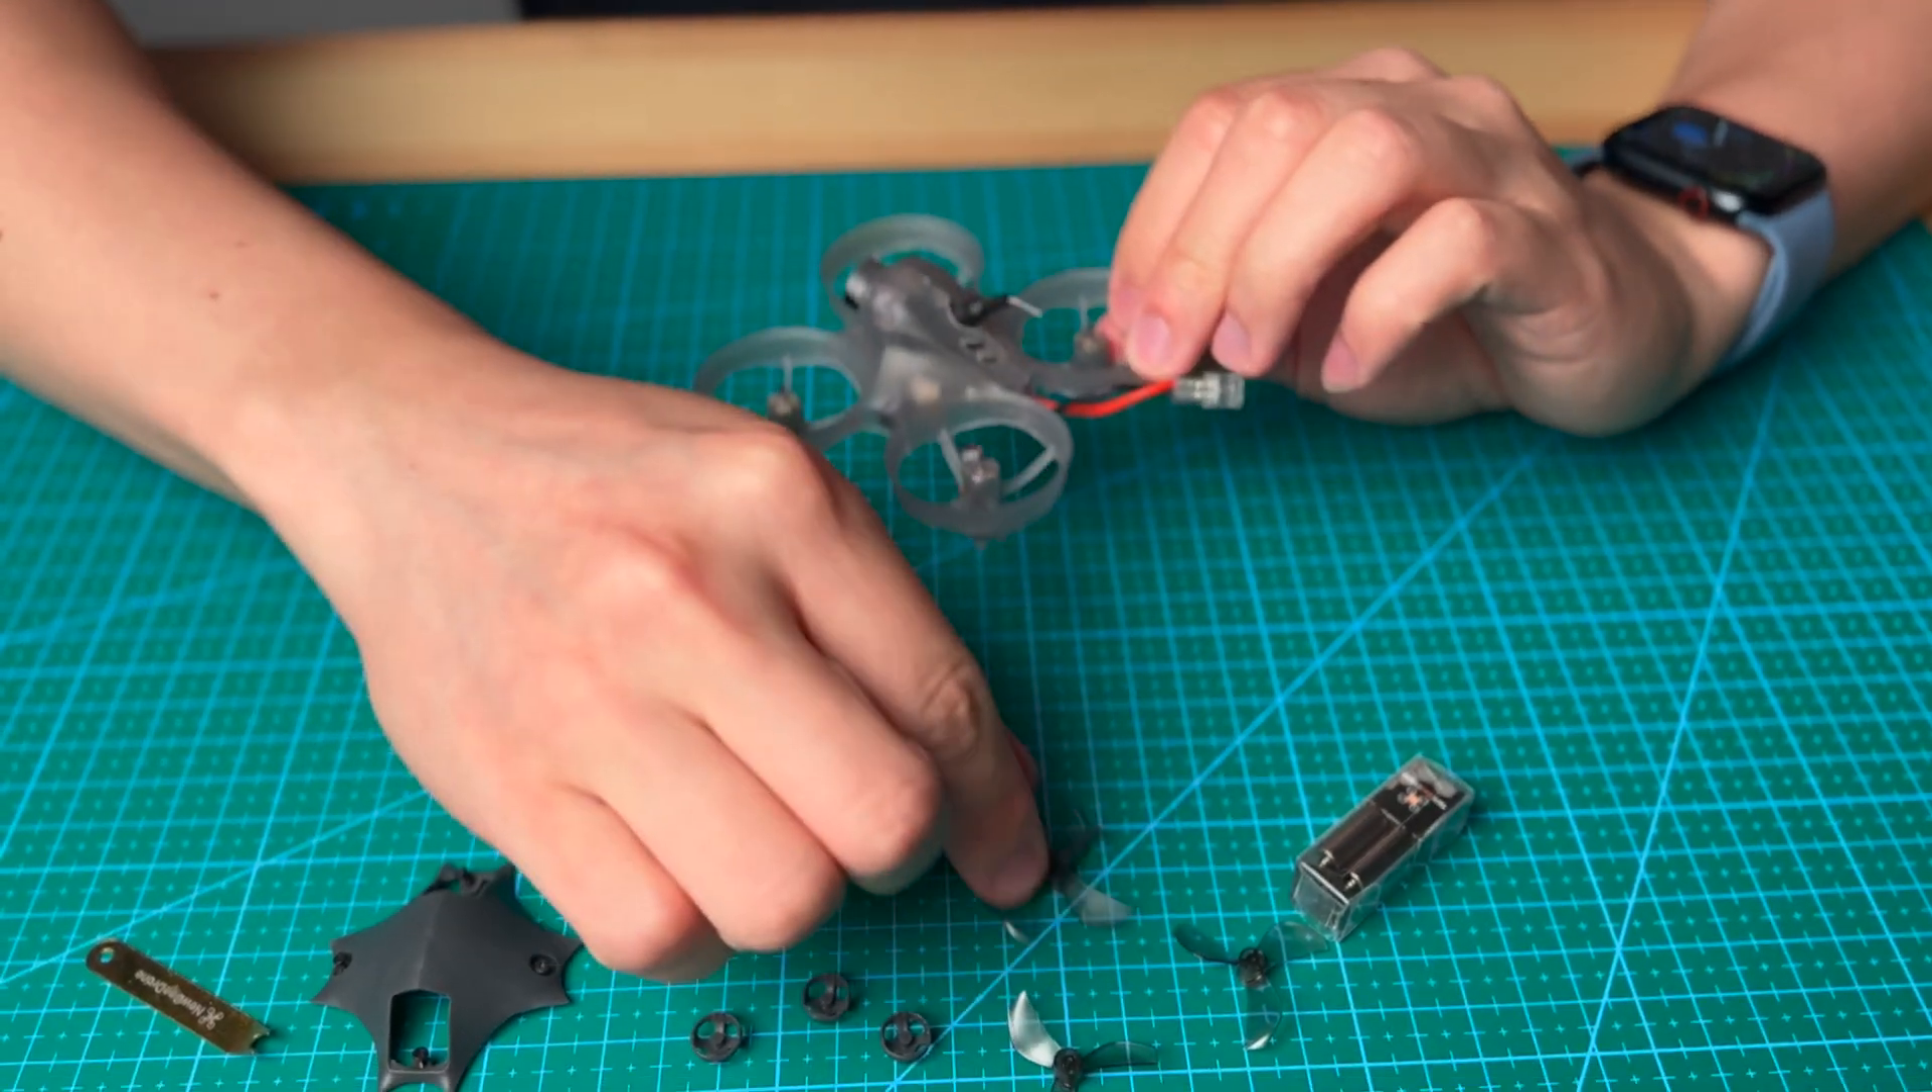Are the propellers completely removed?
Yes.